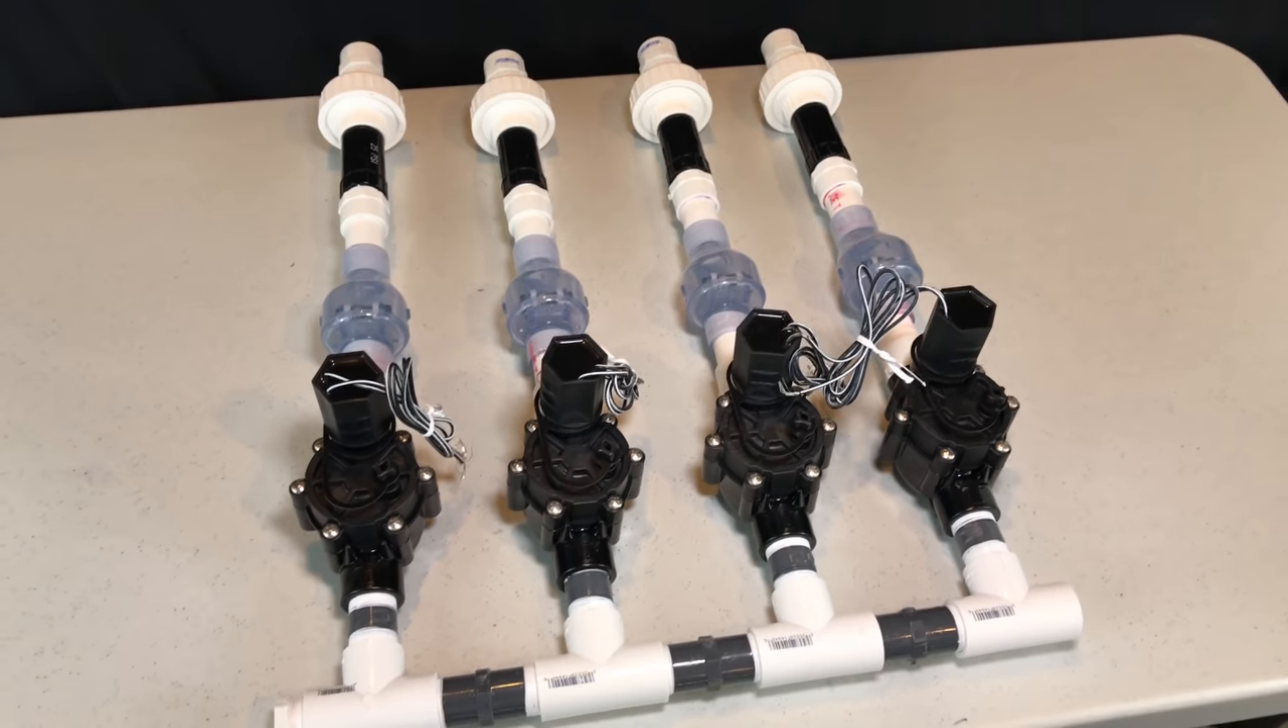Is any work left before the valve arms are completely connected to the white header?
No.